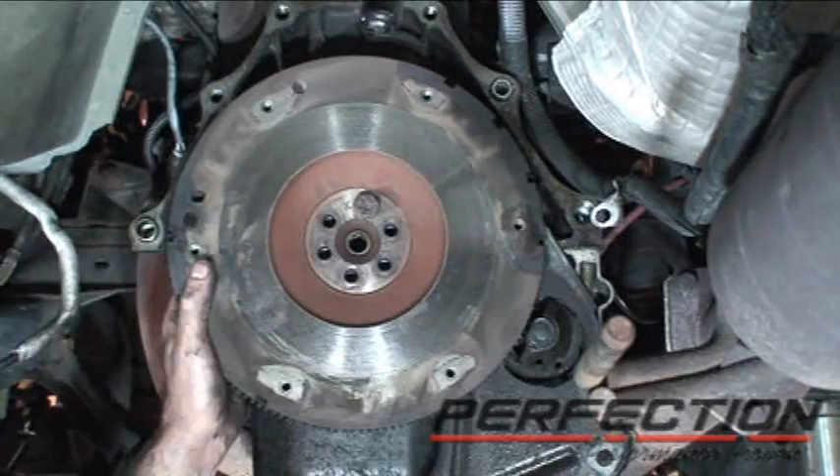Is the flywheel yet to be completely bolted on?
Yes.